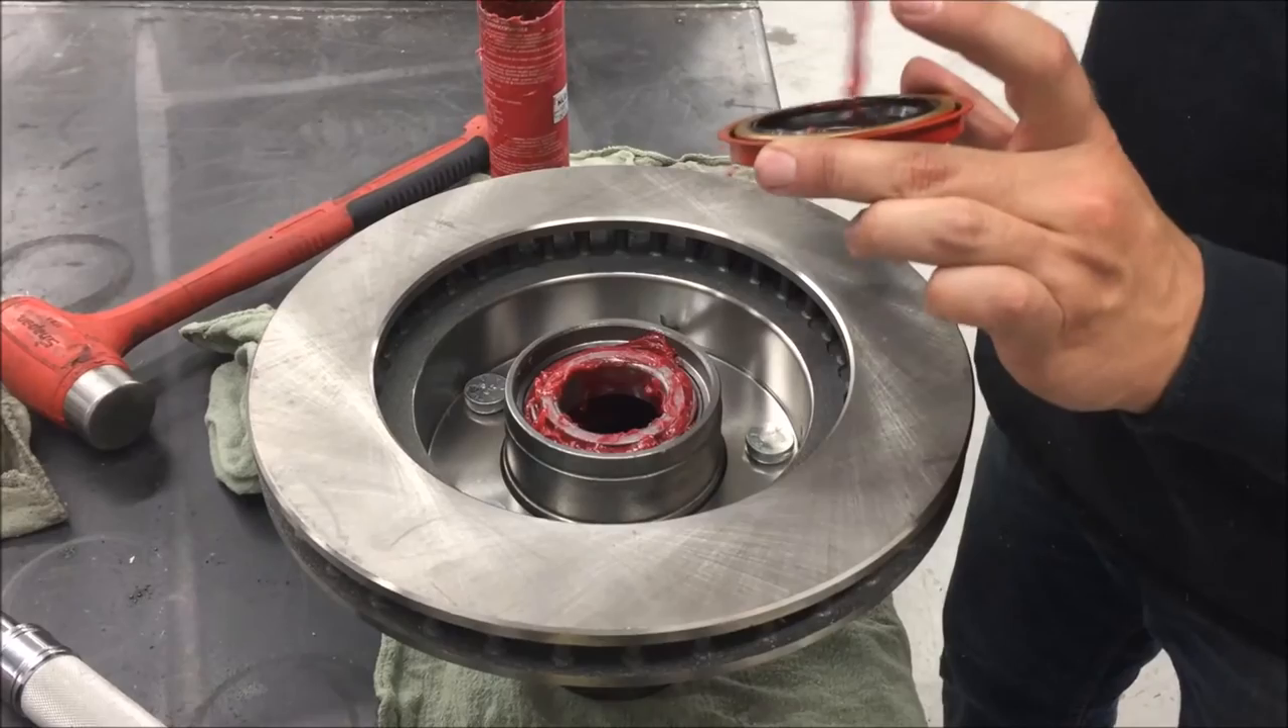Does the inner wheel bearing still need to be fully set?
No.